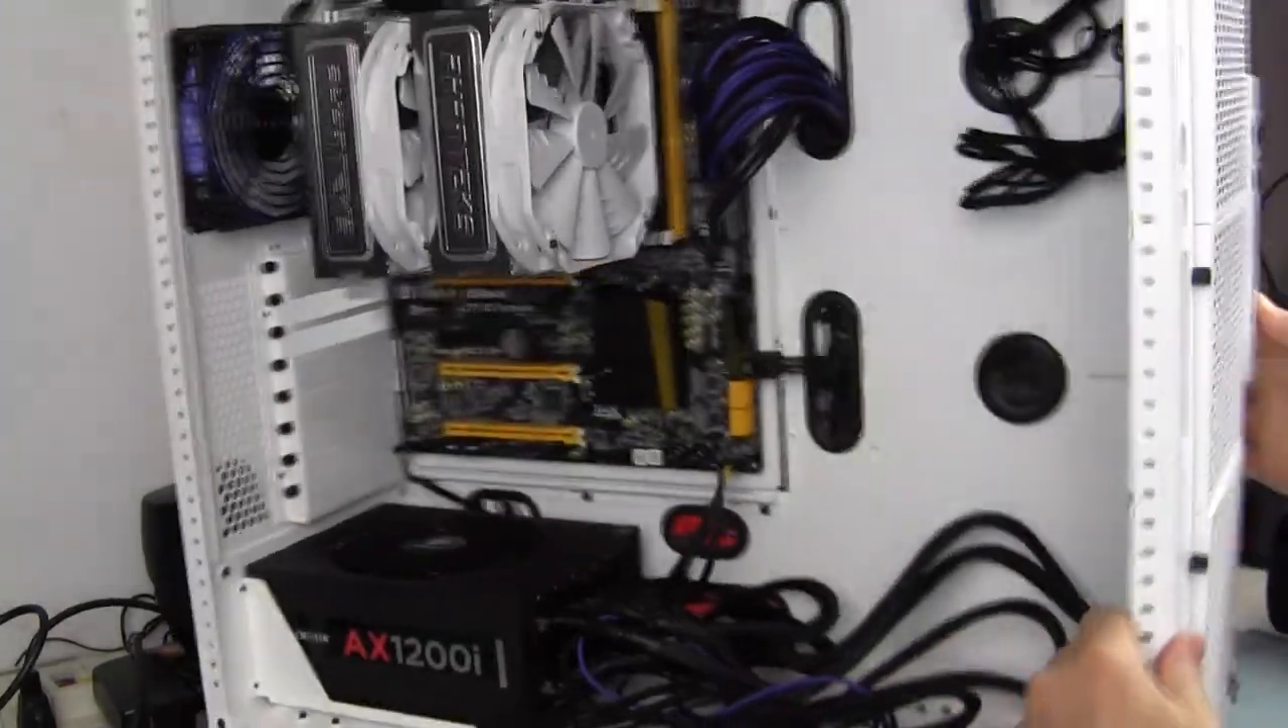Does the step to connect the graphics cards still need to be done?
Yes.